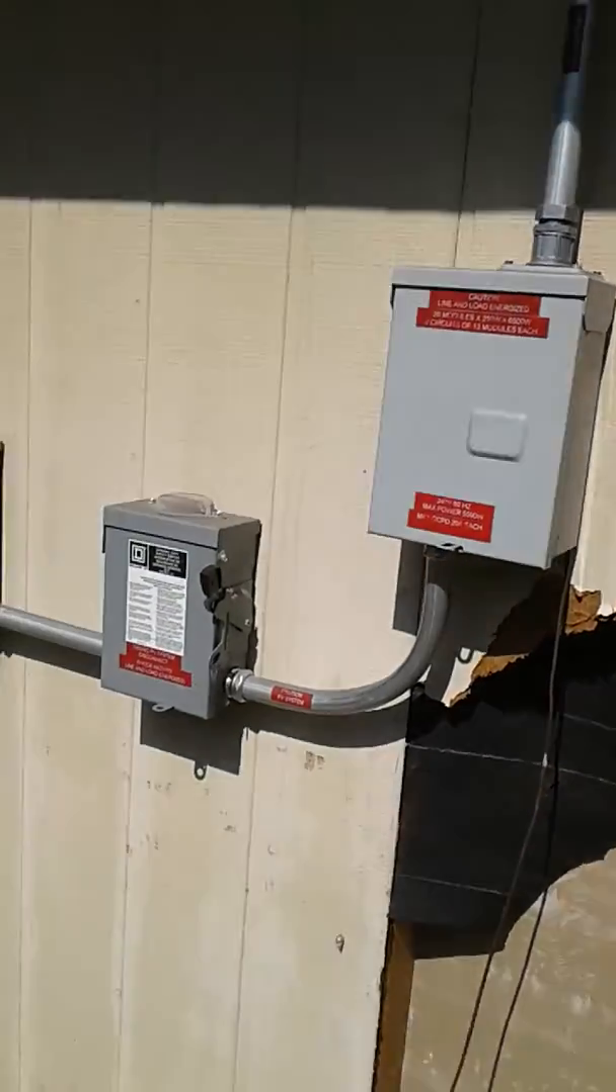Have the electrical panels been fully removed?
No.